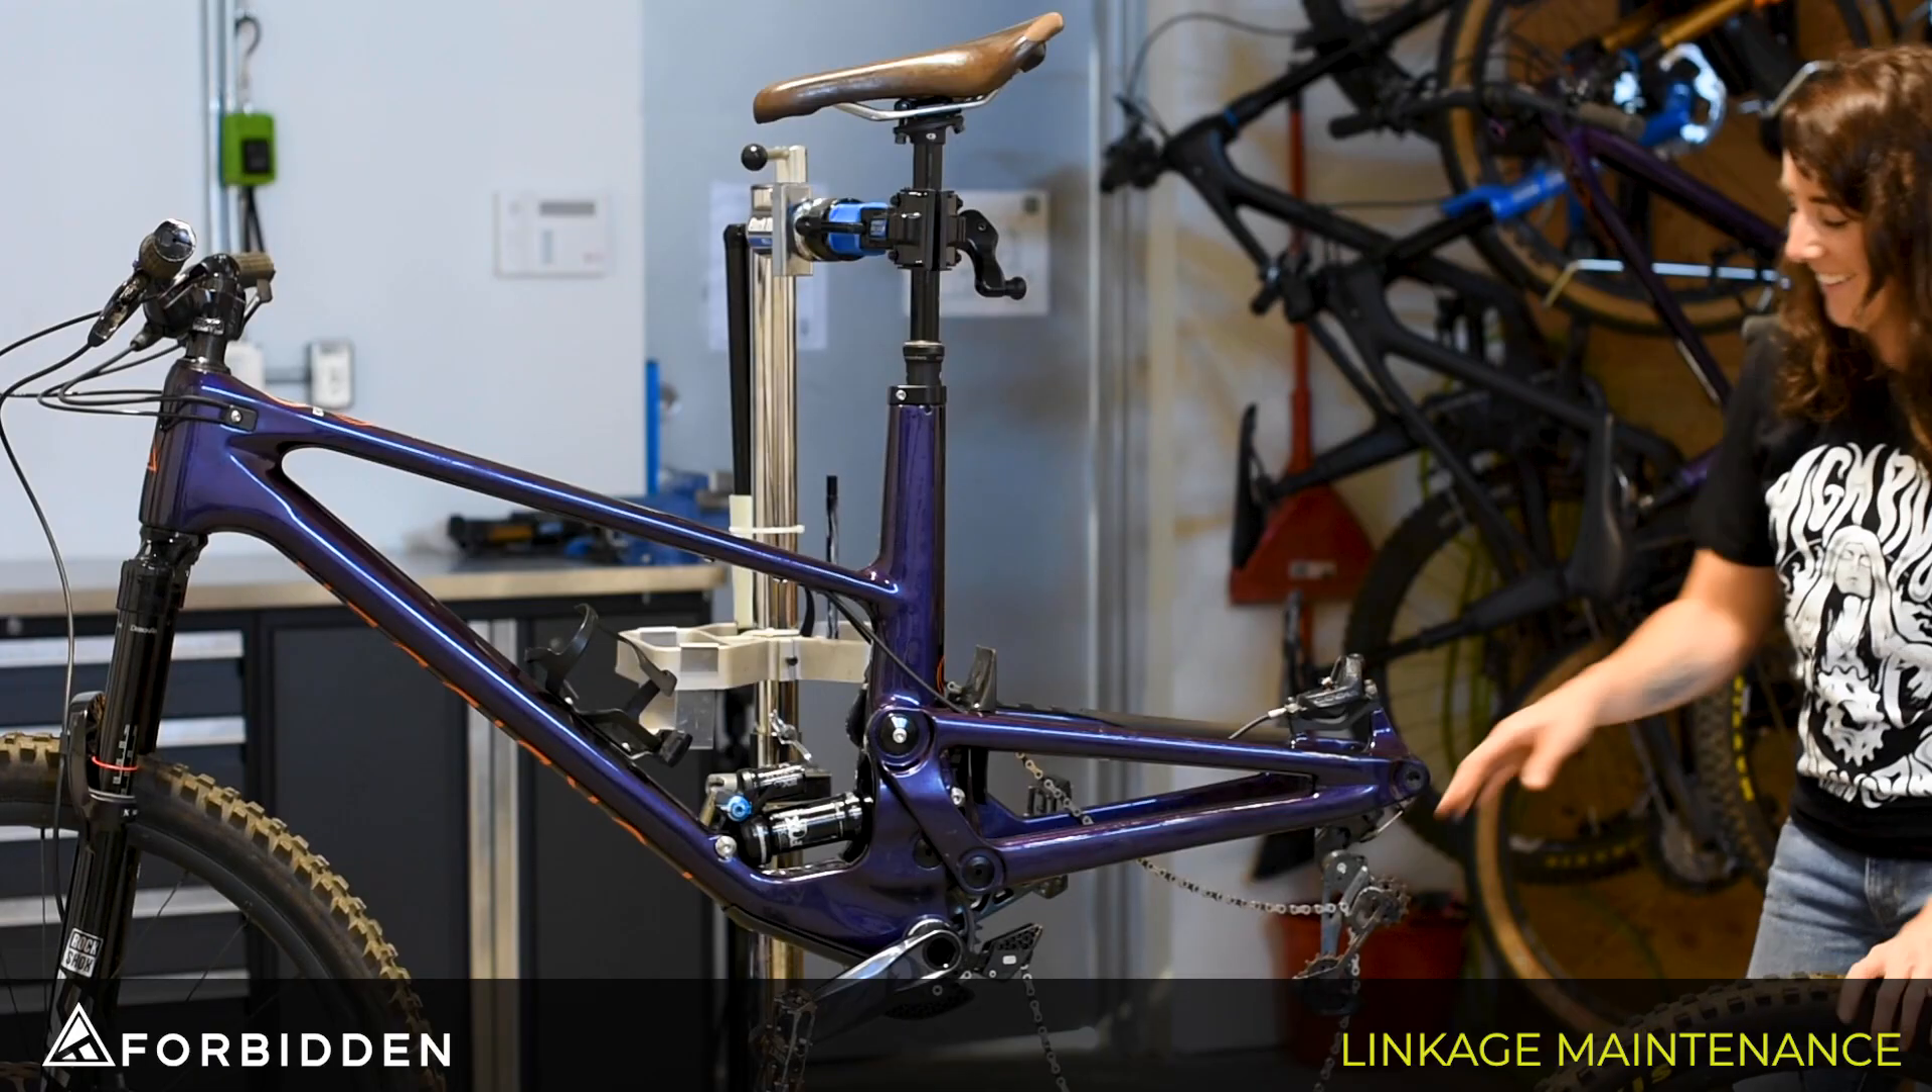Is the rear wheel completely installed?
No.